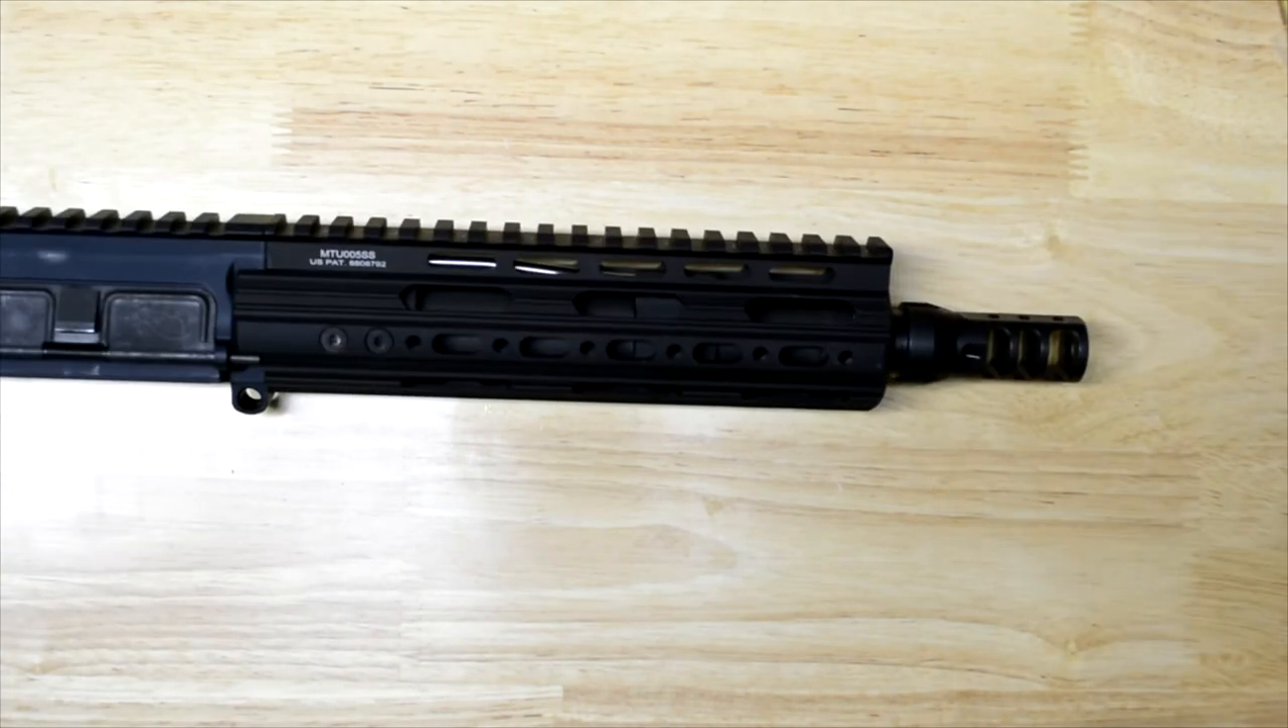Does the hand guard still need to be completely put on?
No.